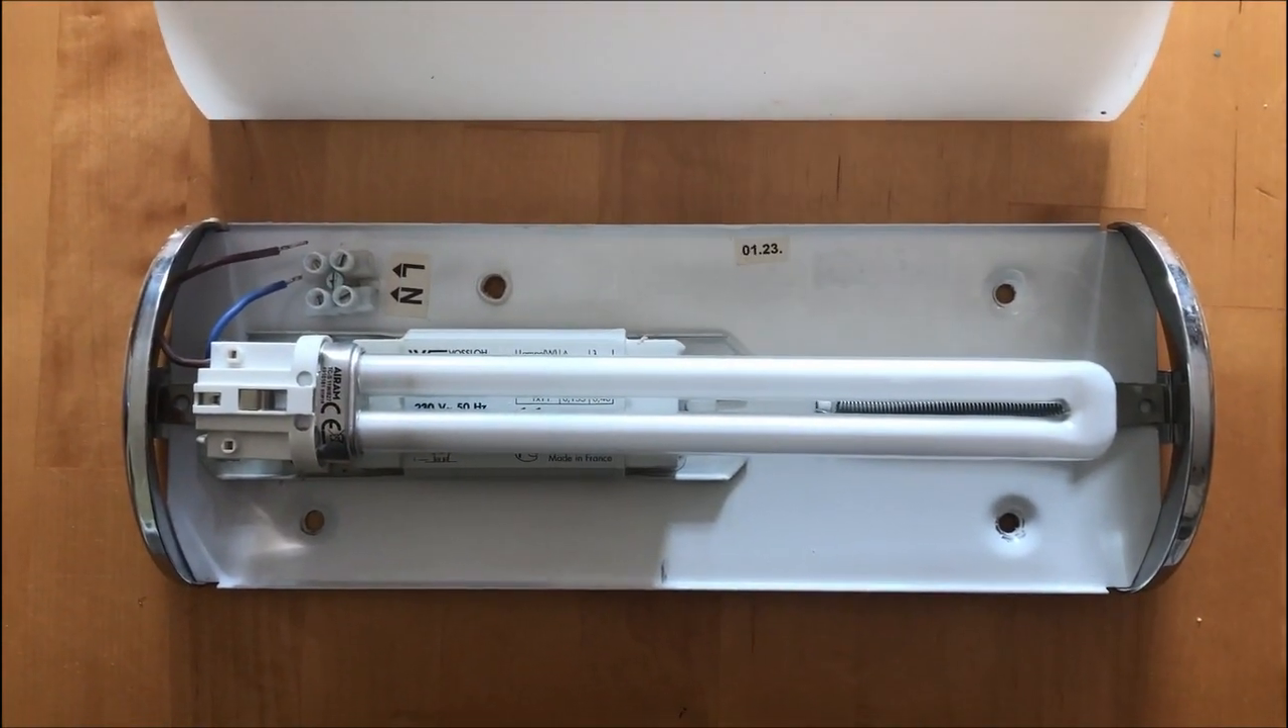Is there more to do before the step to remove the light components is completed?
Yes.